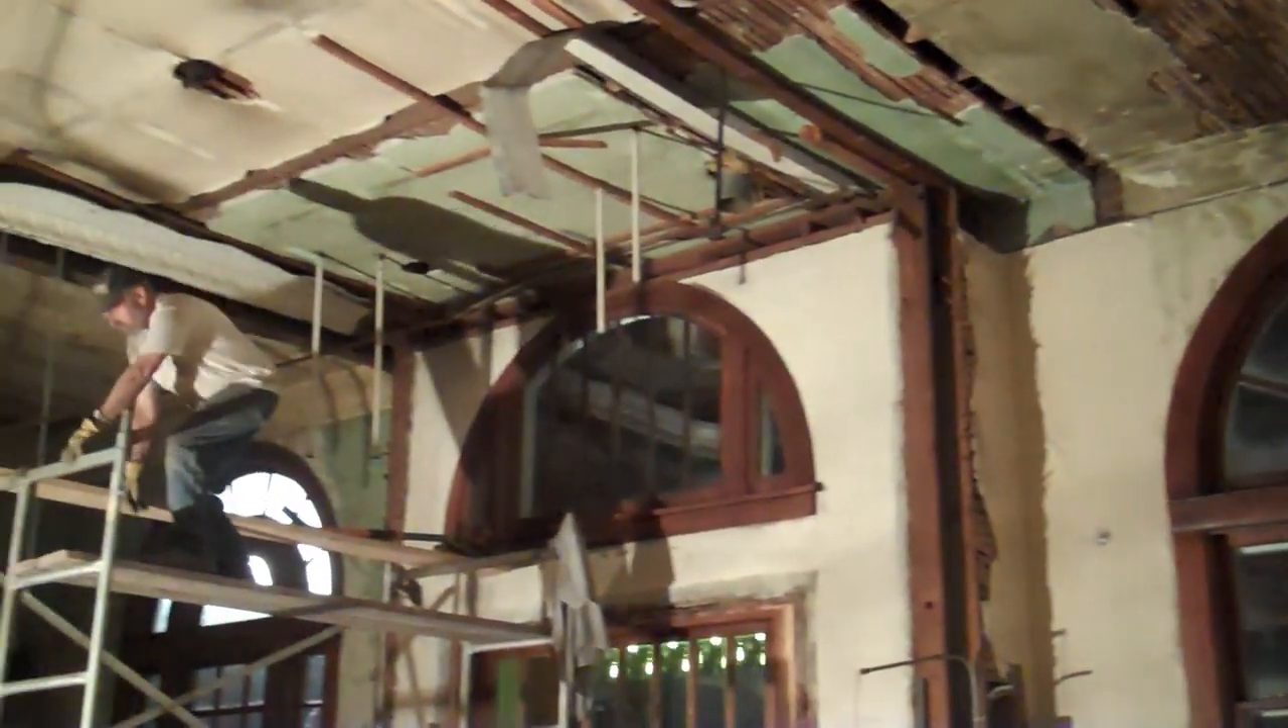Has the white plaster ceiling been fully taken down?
No.